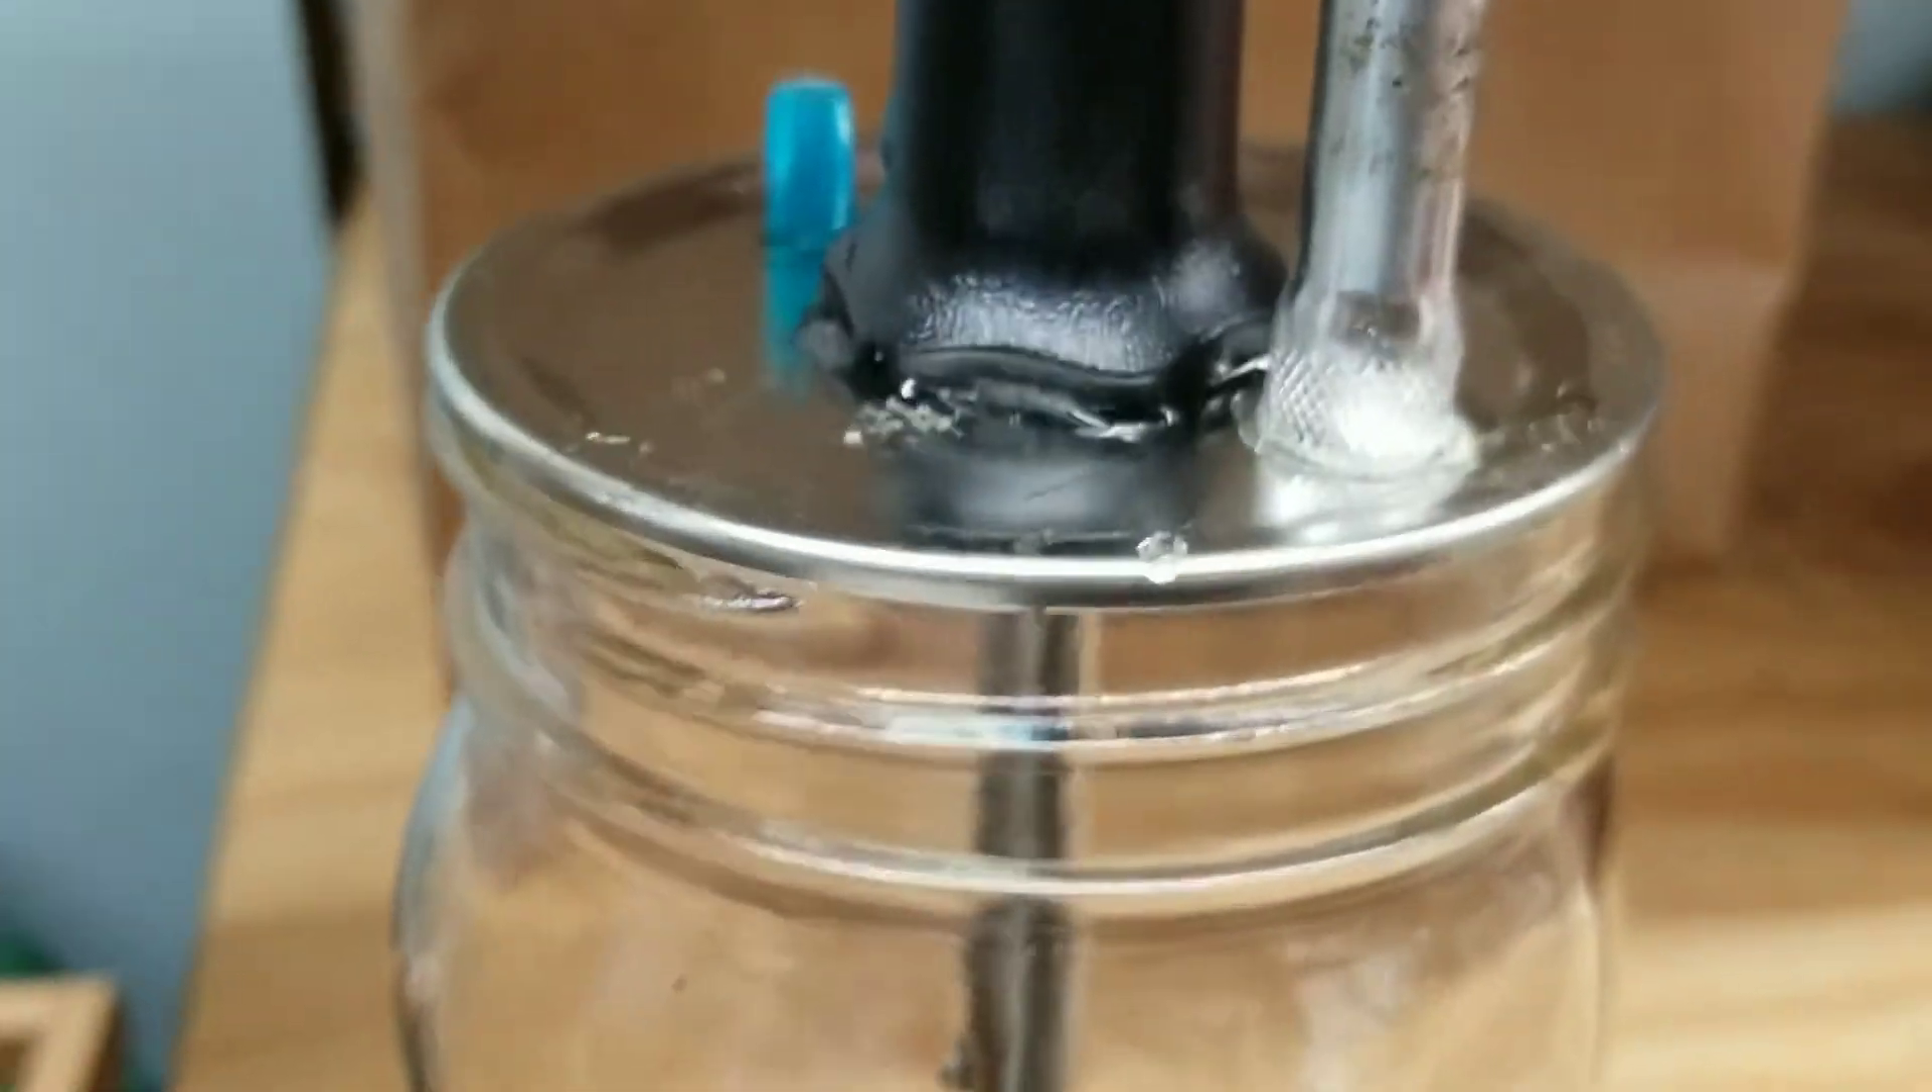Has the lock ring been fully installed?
No.